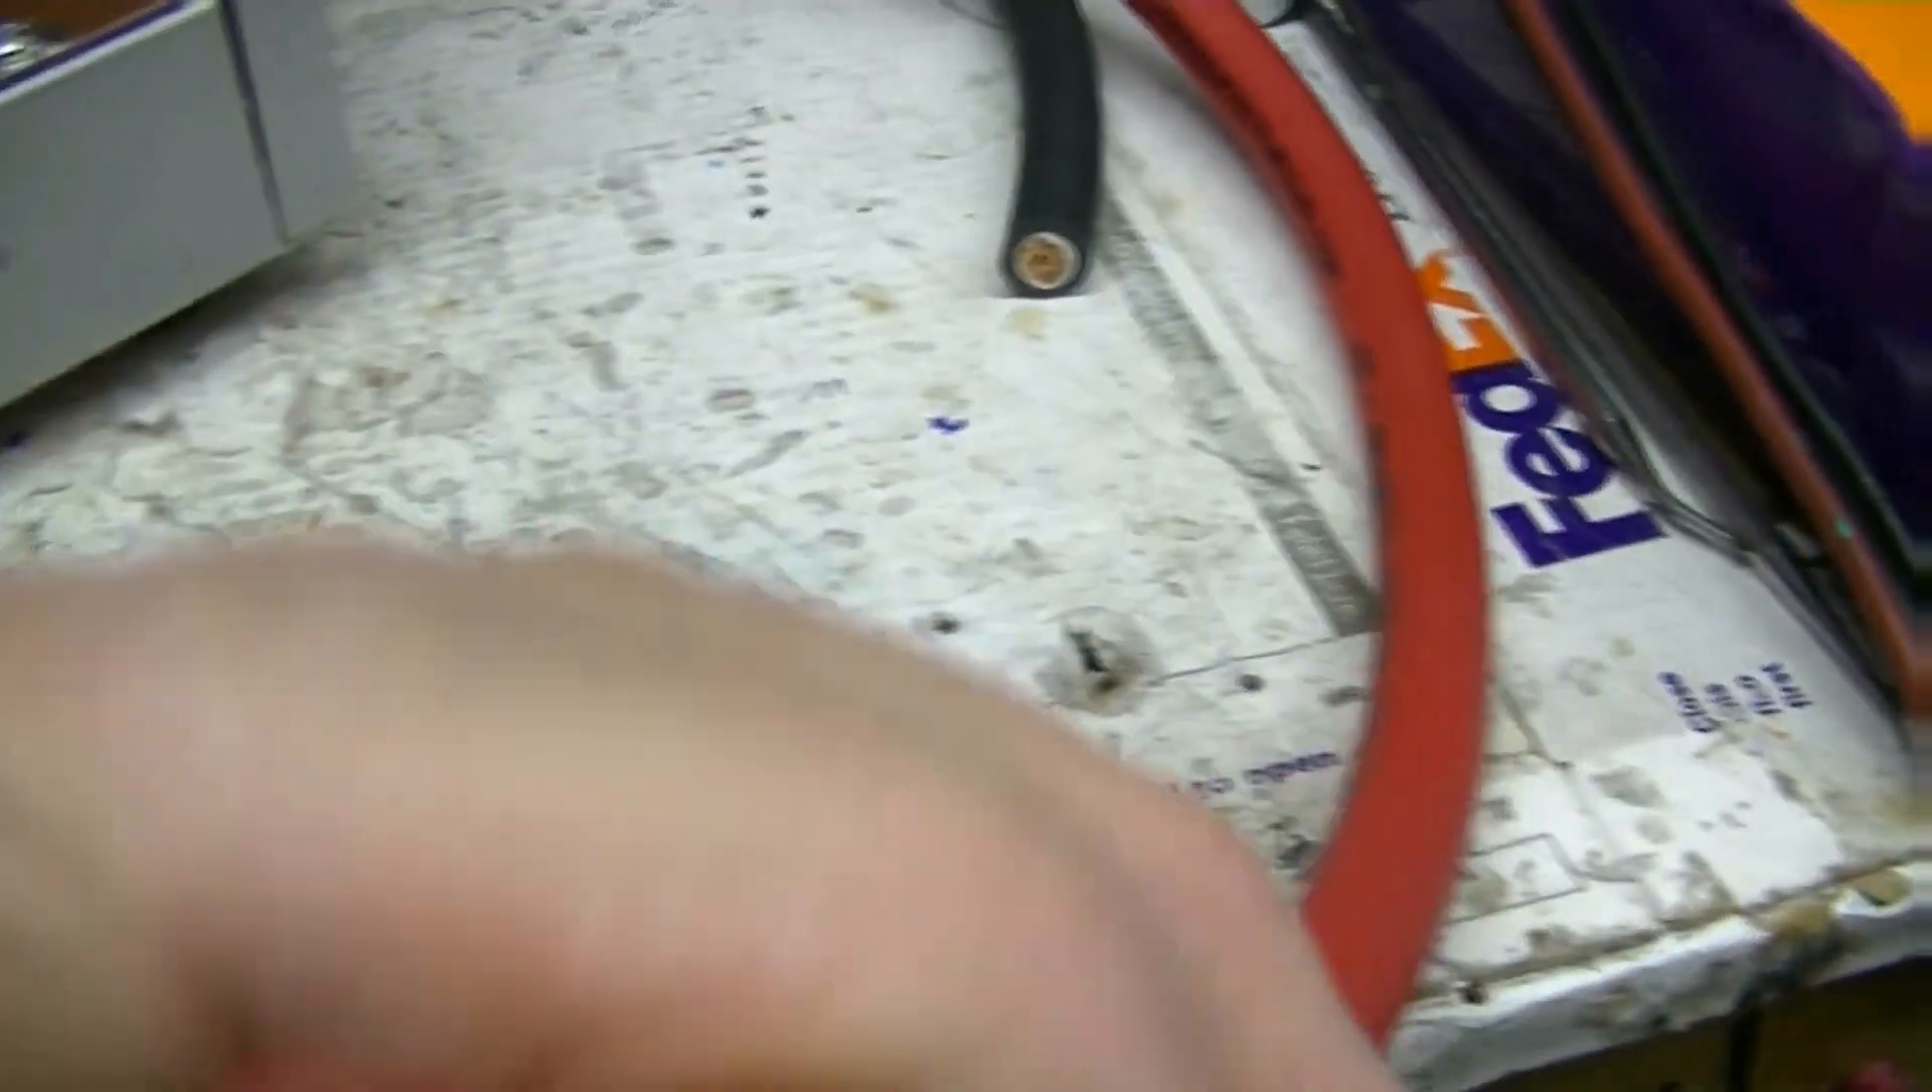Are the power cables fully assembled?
No.